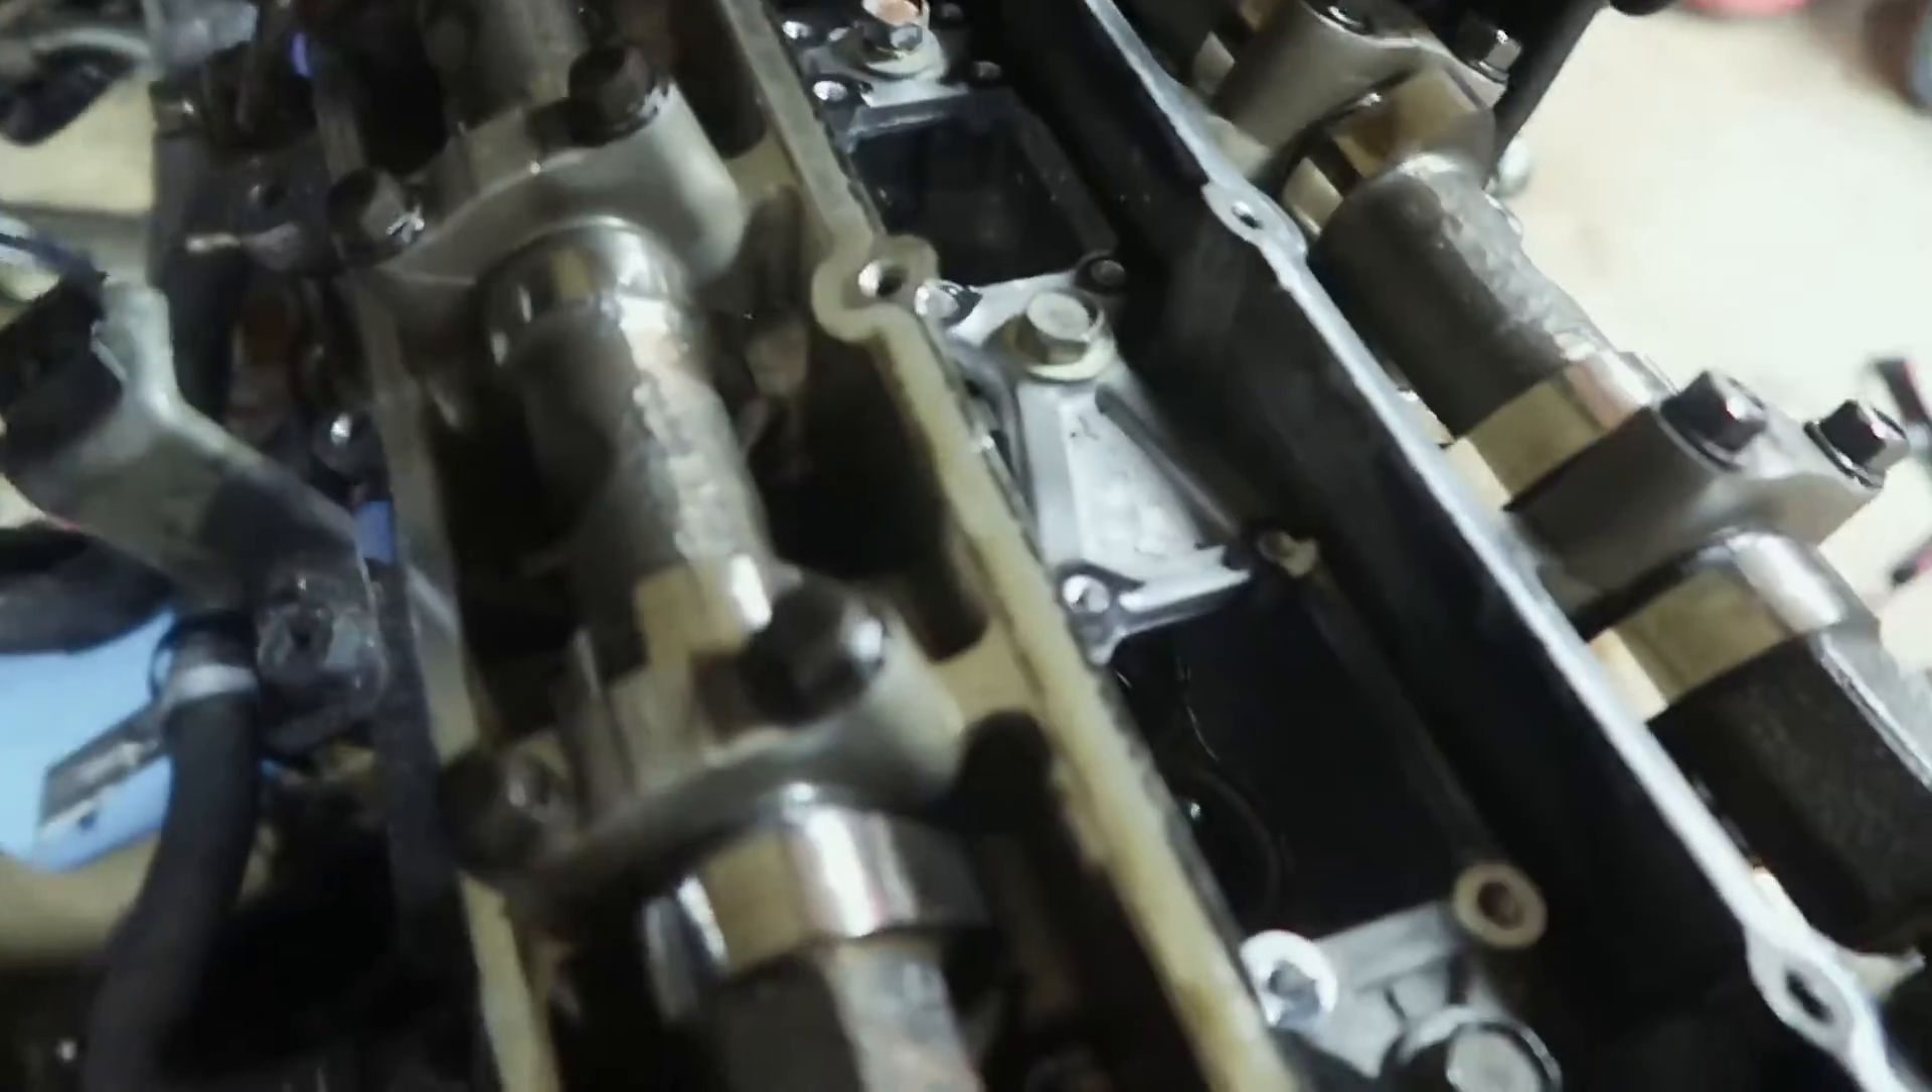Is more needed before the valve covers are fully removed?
No.